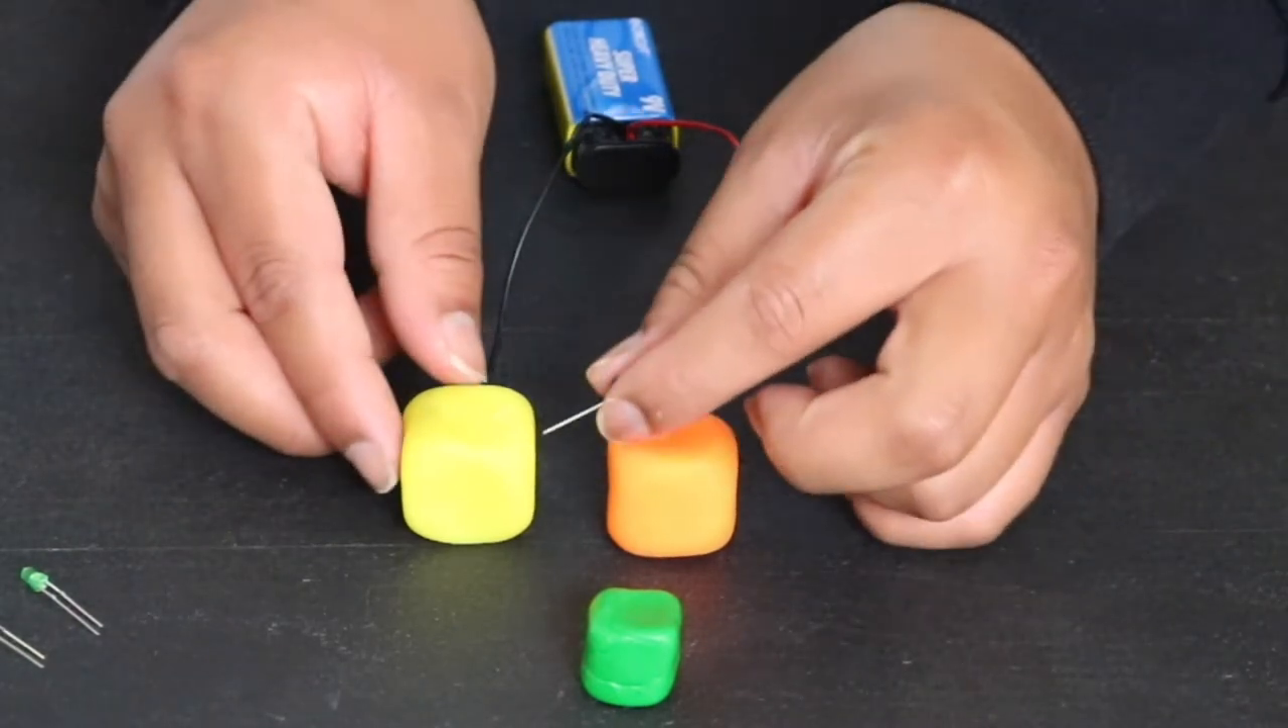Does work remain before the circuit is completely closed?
Yes.